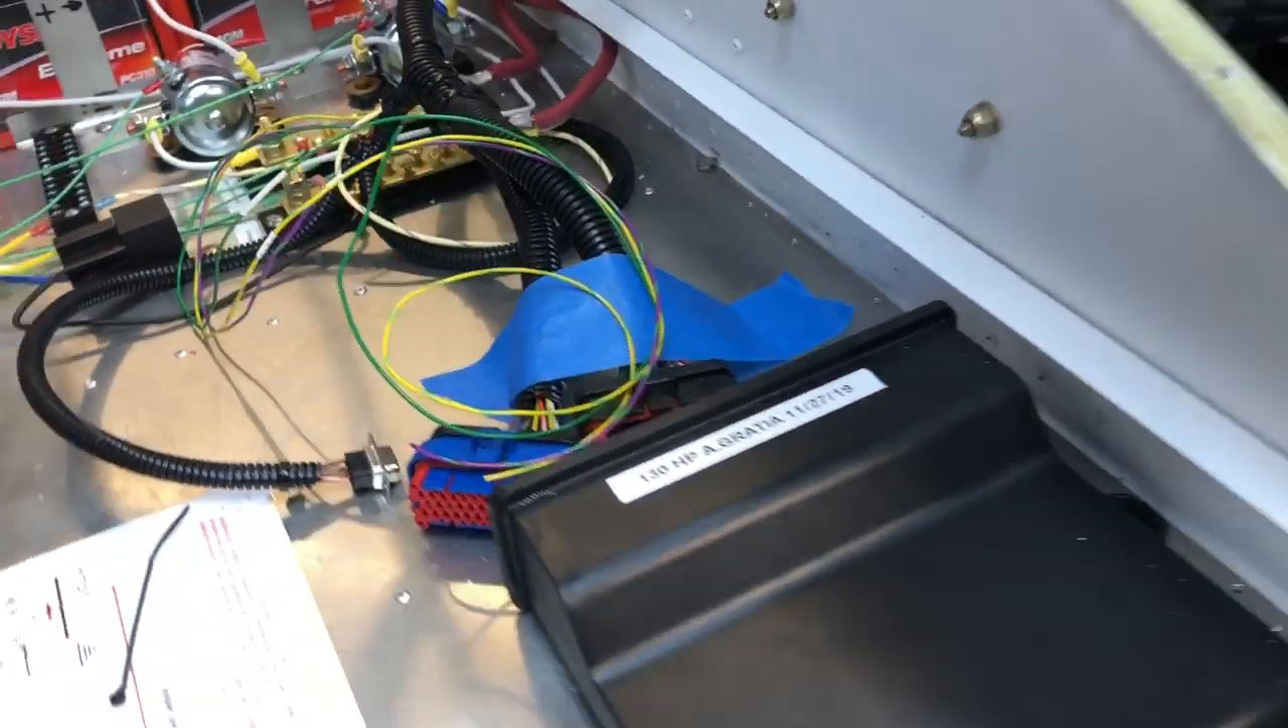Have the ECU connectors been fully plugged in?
No.